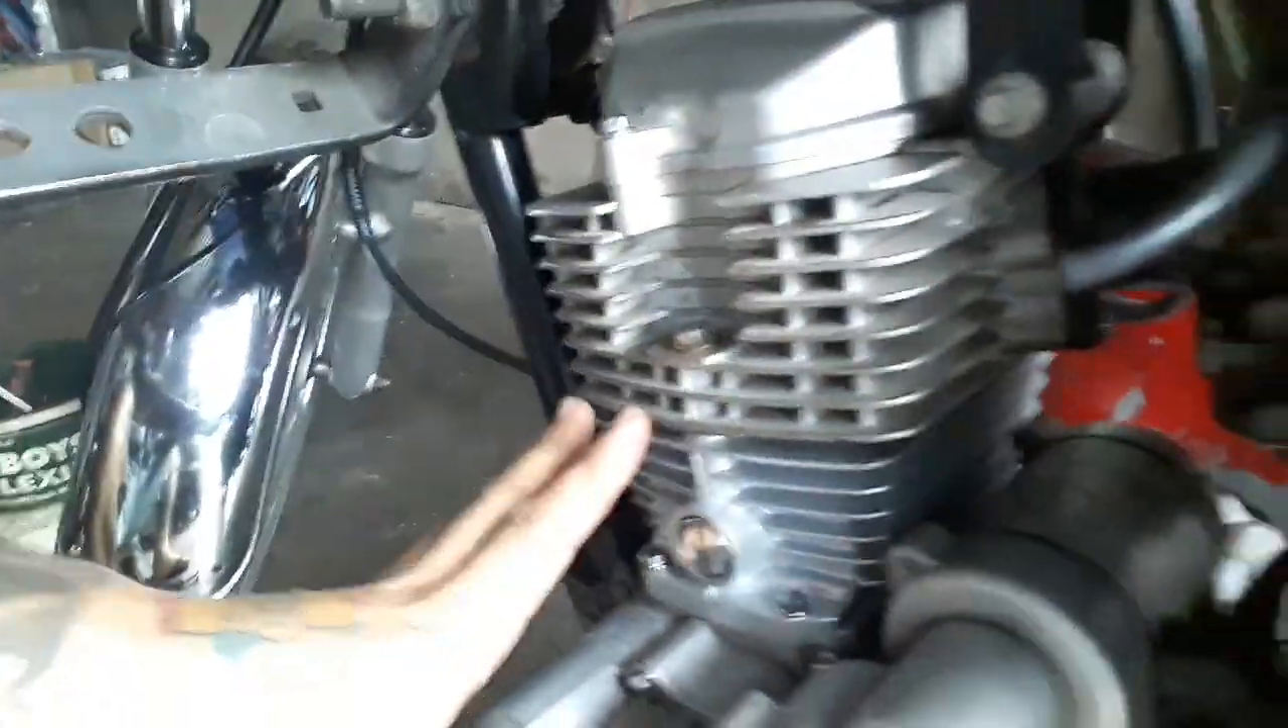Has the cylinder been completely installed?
Yes.